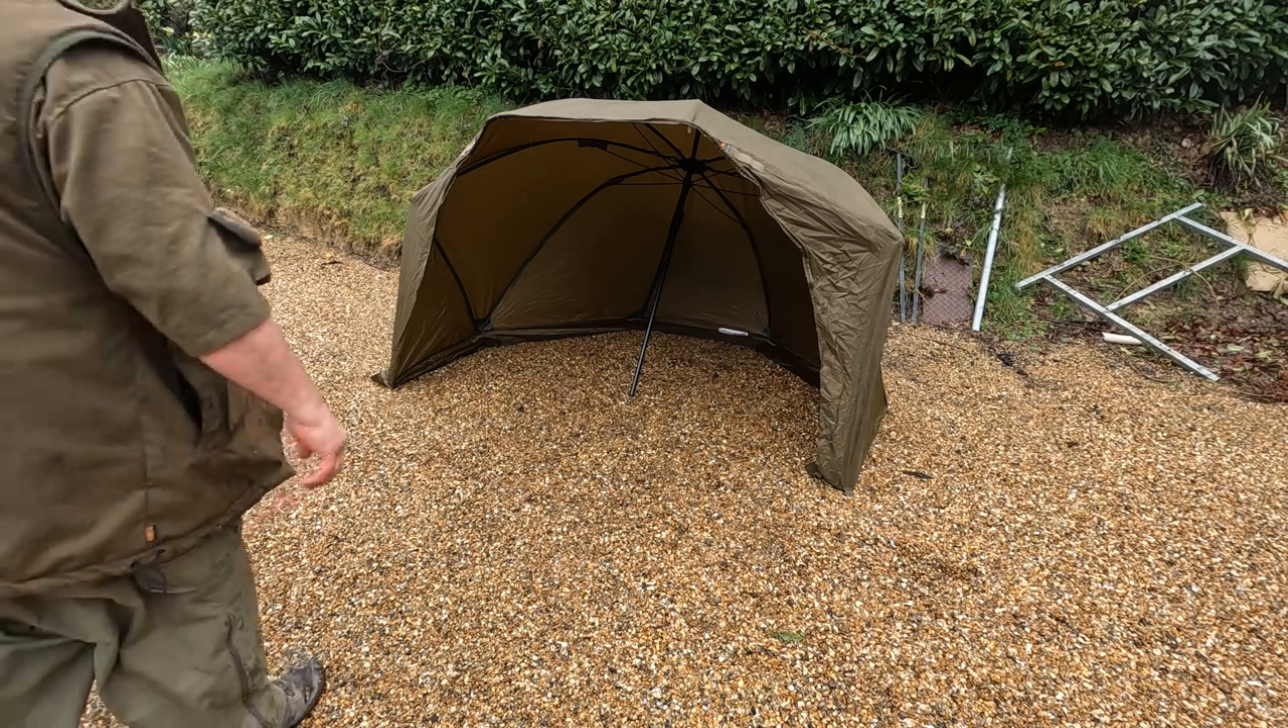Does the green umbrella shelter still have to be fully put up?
No.